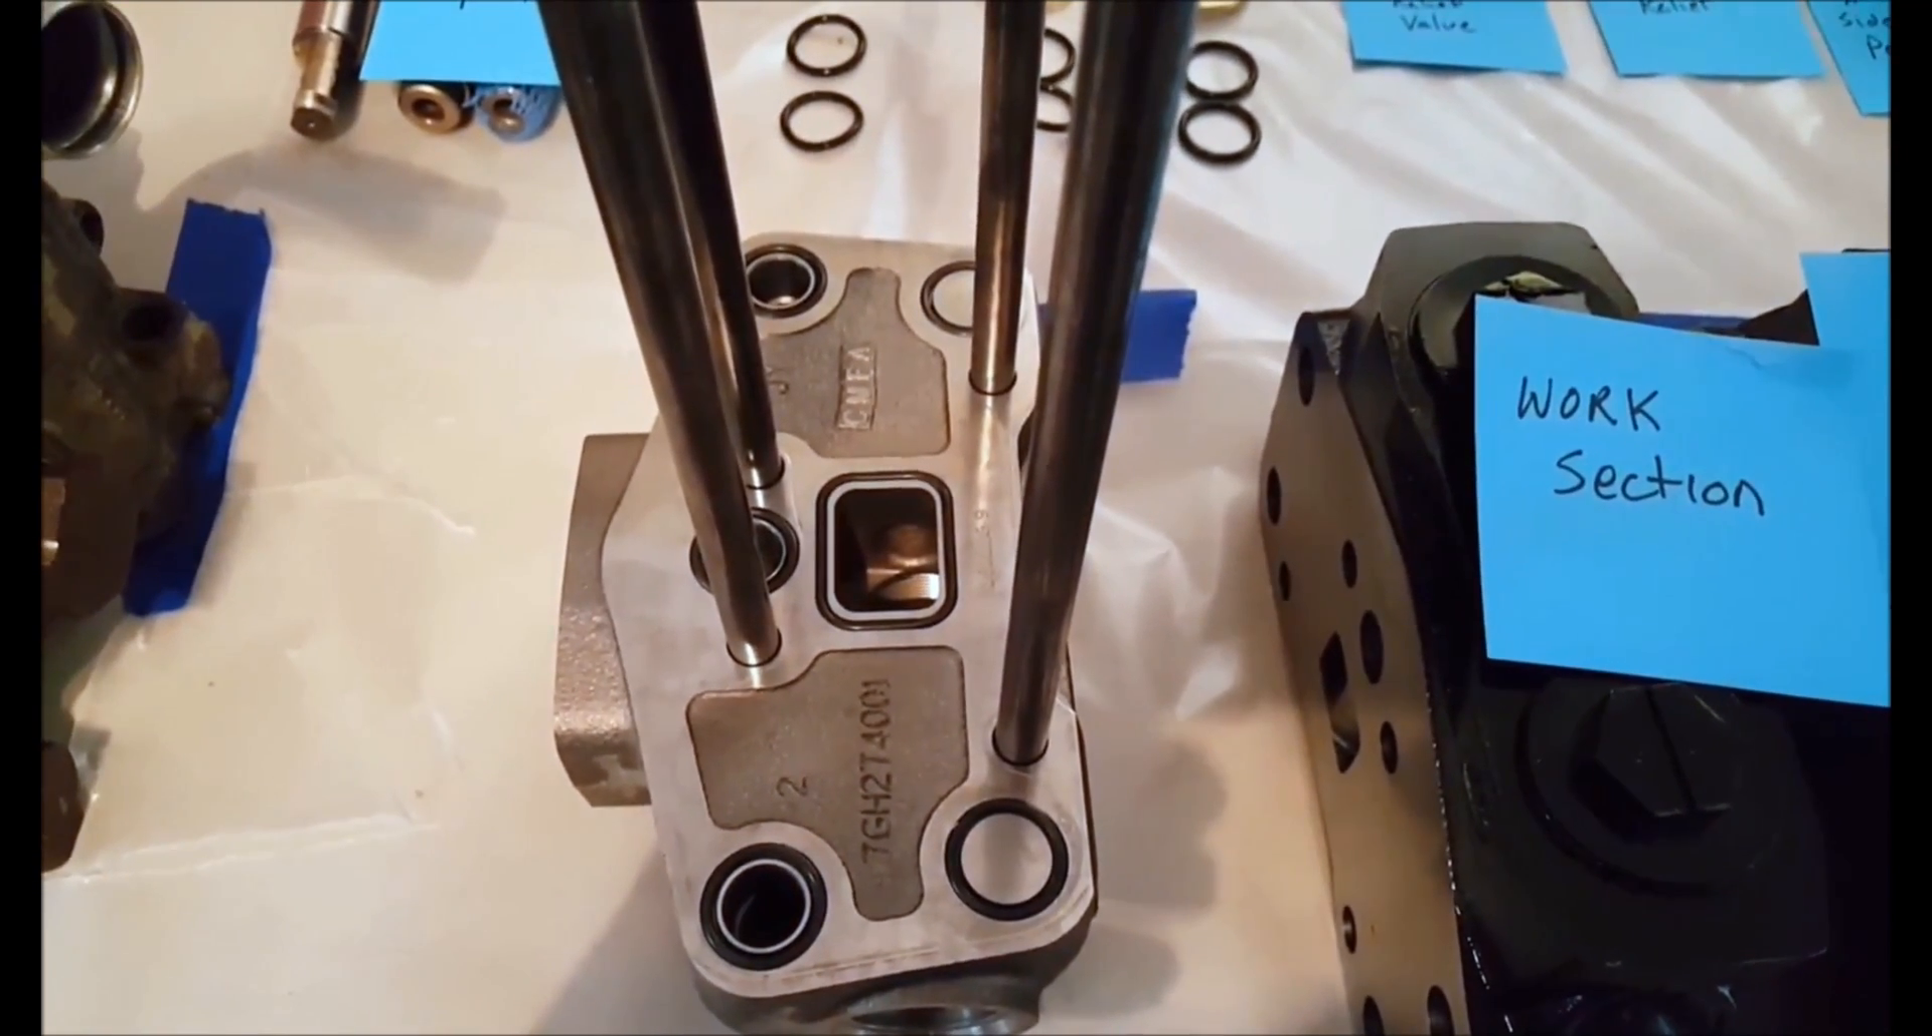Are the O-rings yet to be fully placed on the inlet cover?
No.